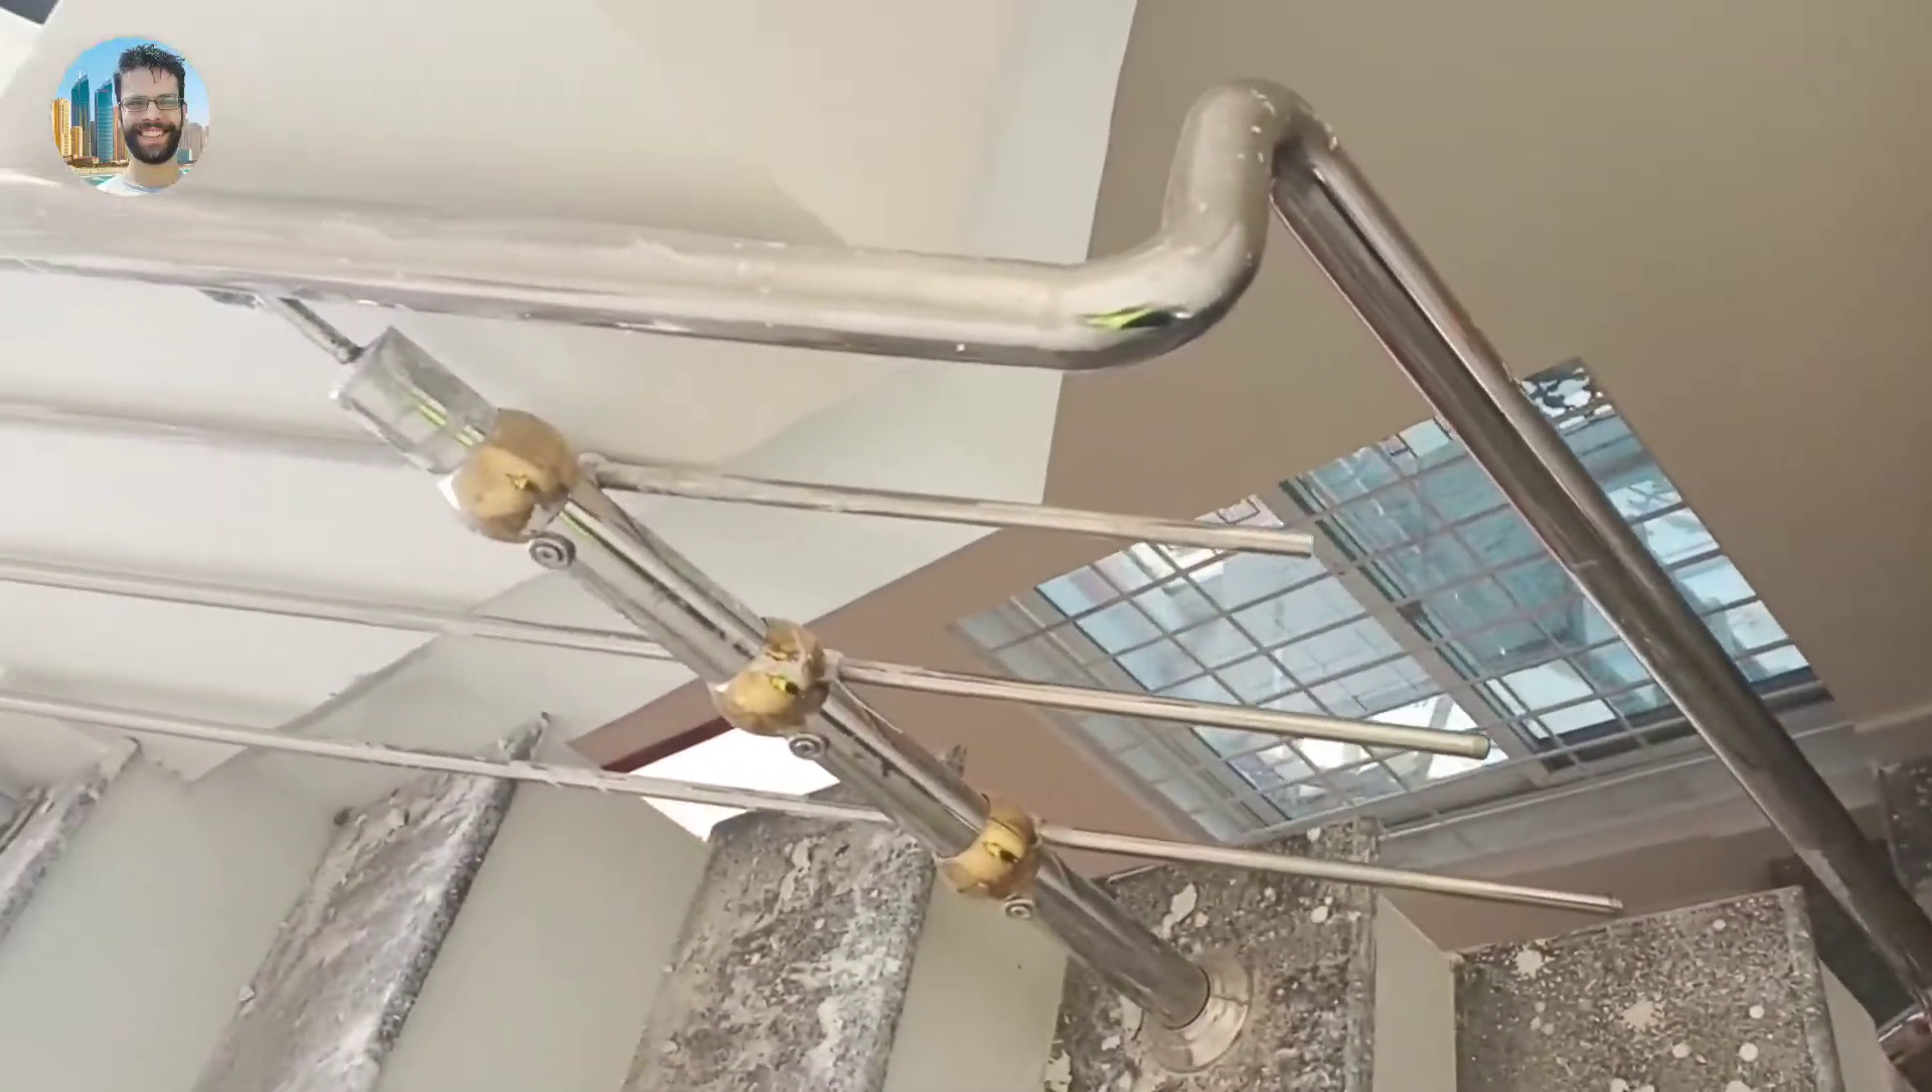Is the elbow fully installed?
Yes.